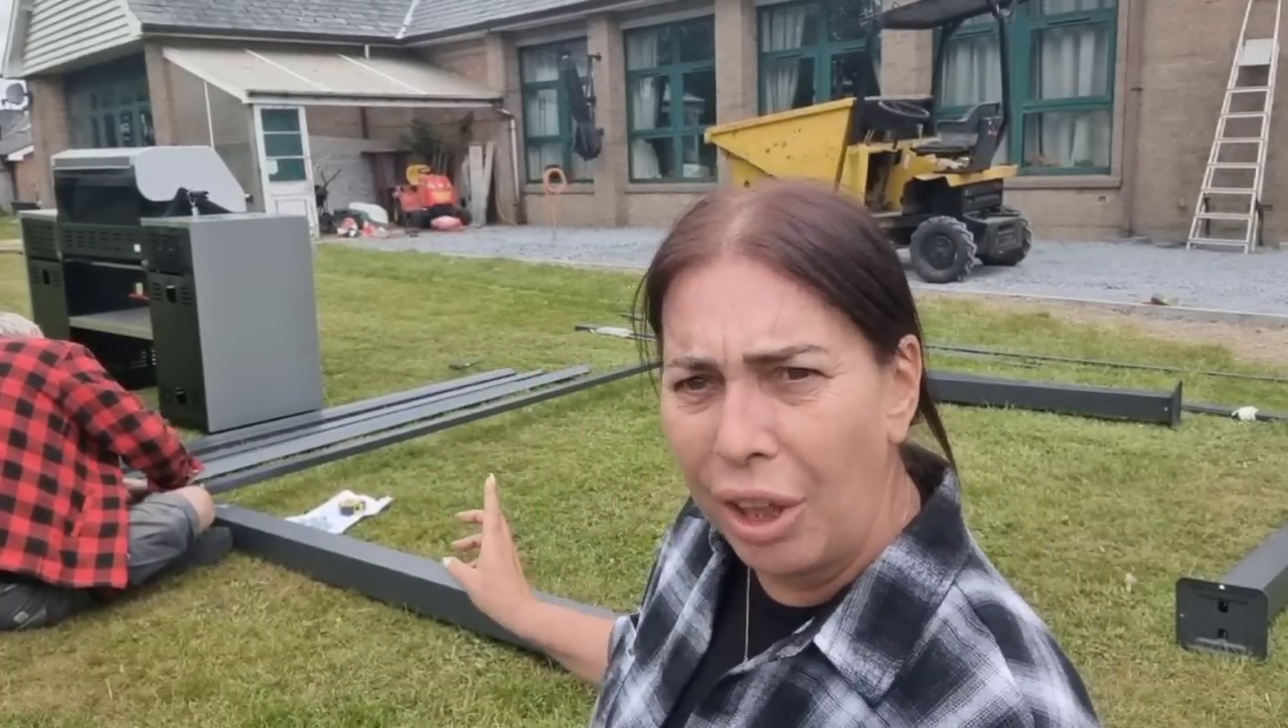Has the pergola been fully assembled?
No.